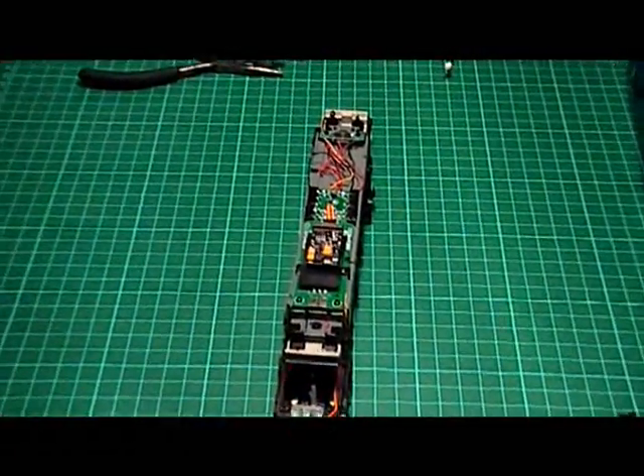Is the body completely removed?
Yes.